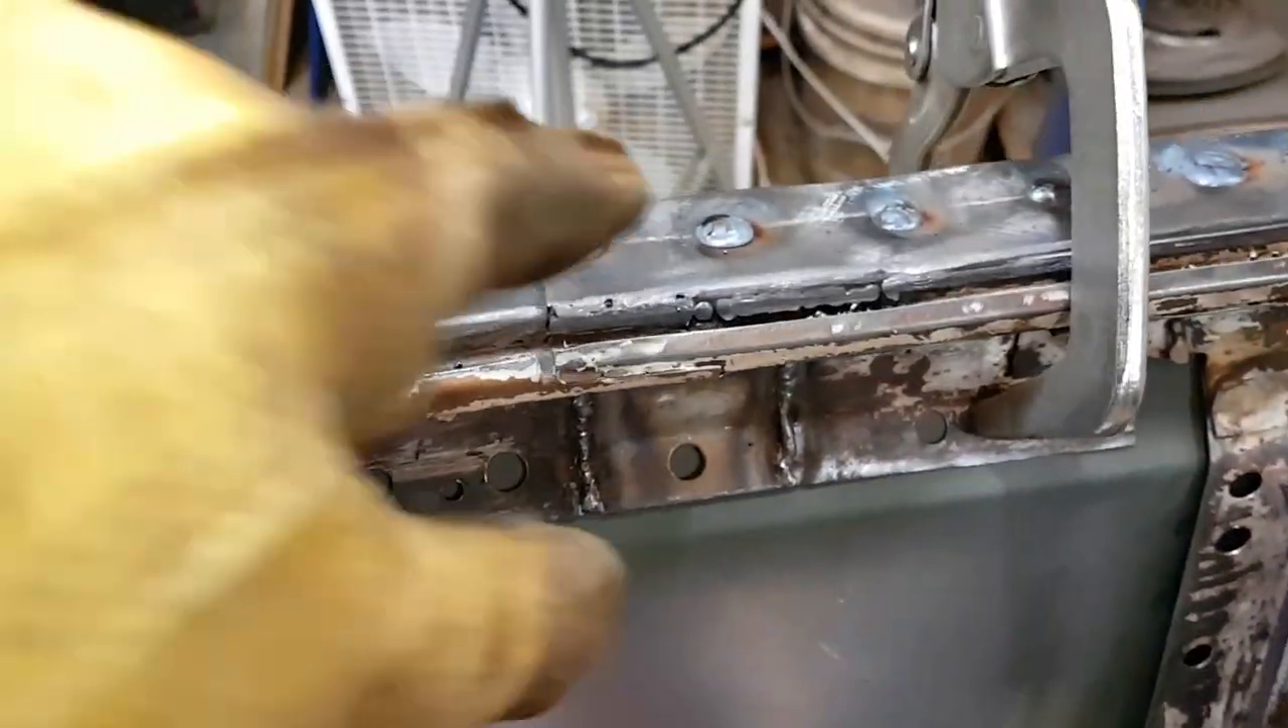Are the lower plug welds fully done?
No.